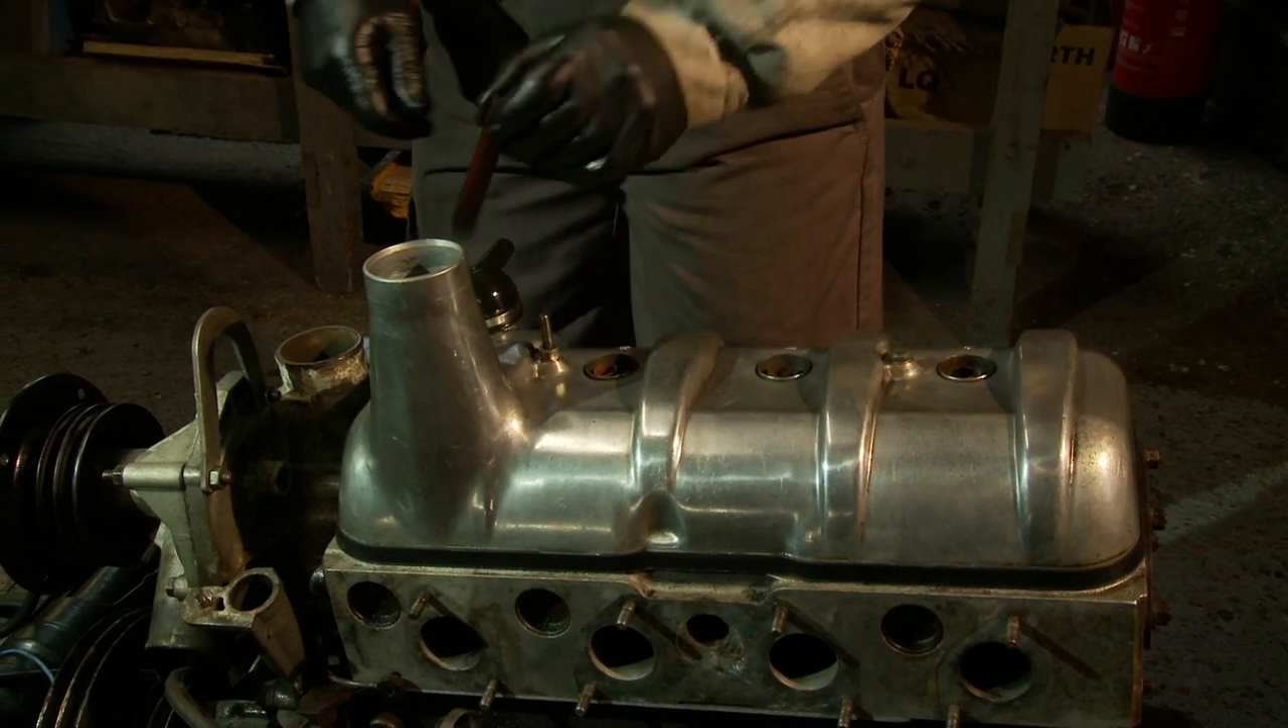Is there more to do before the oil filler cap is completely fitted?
Yes.